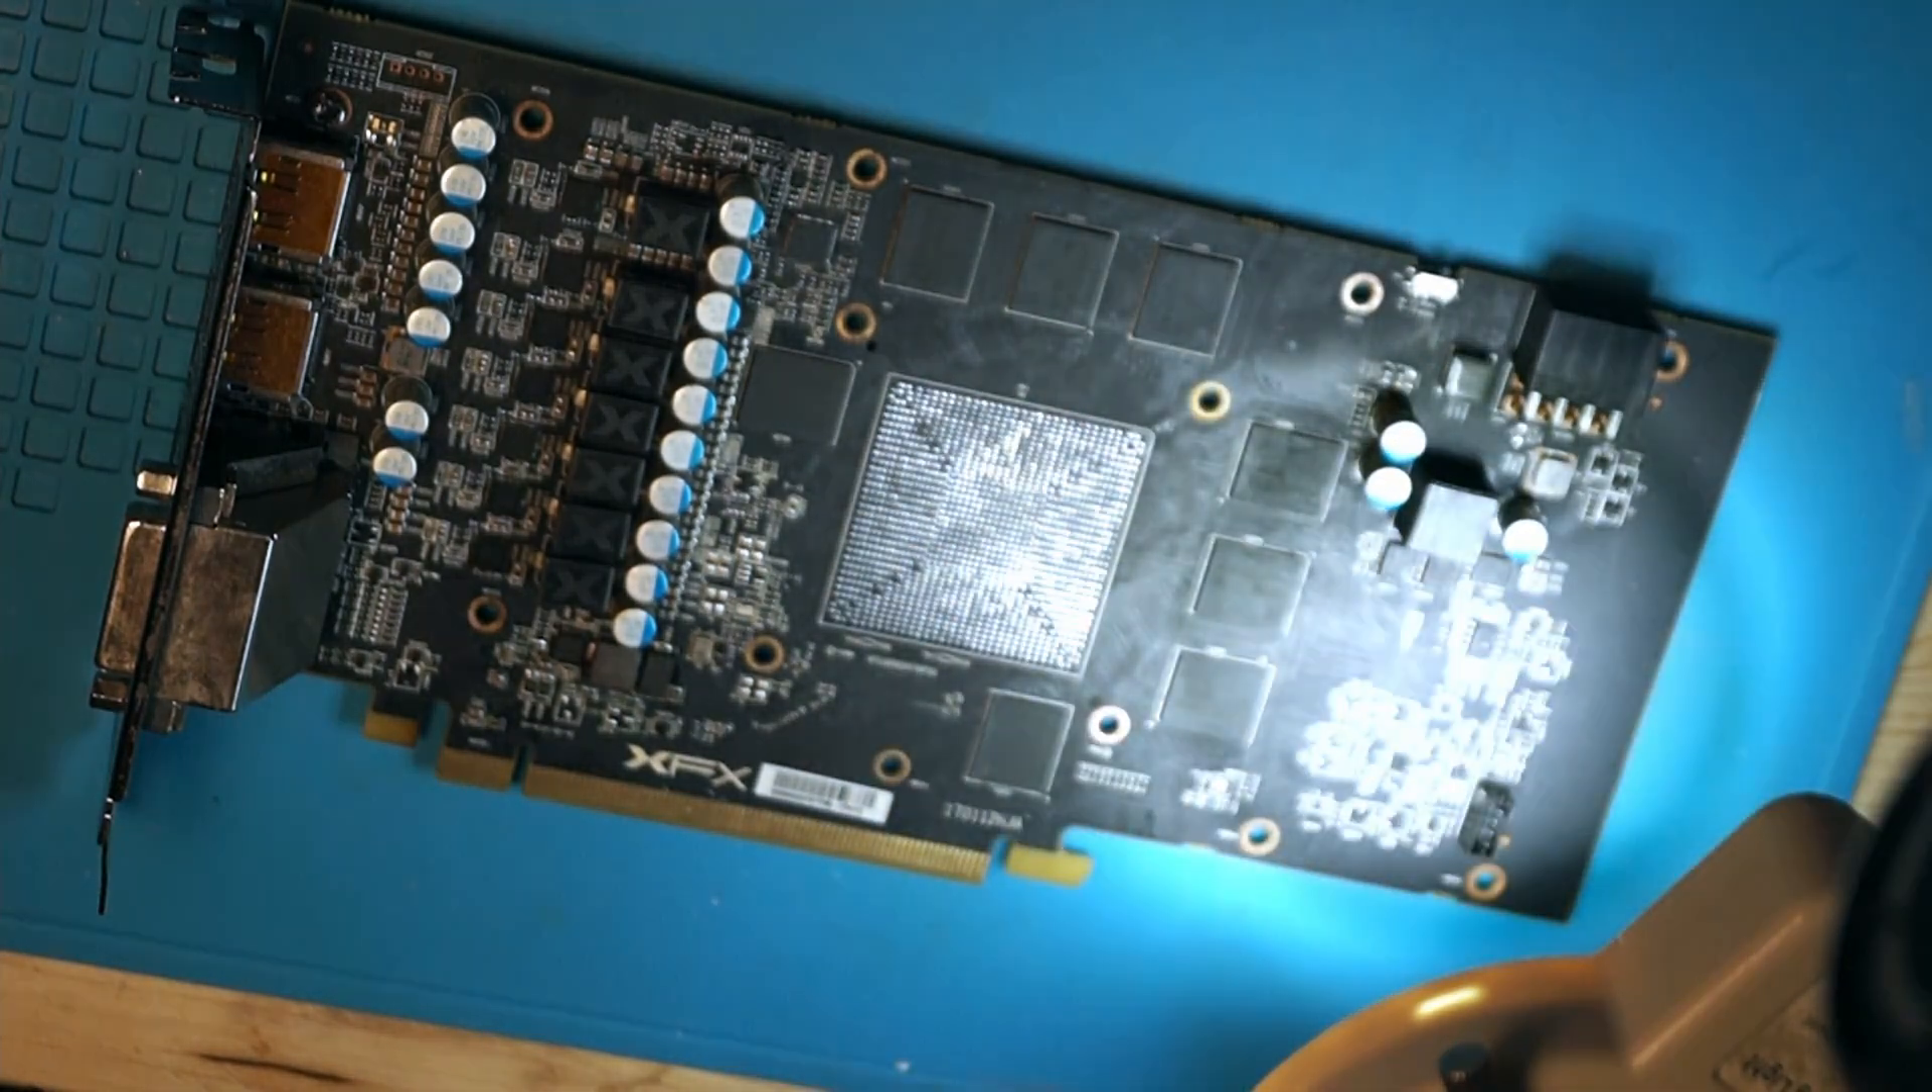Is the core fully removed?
Yes.